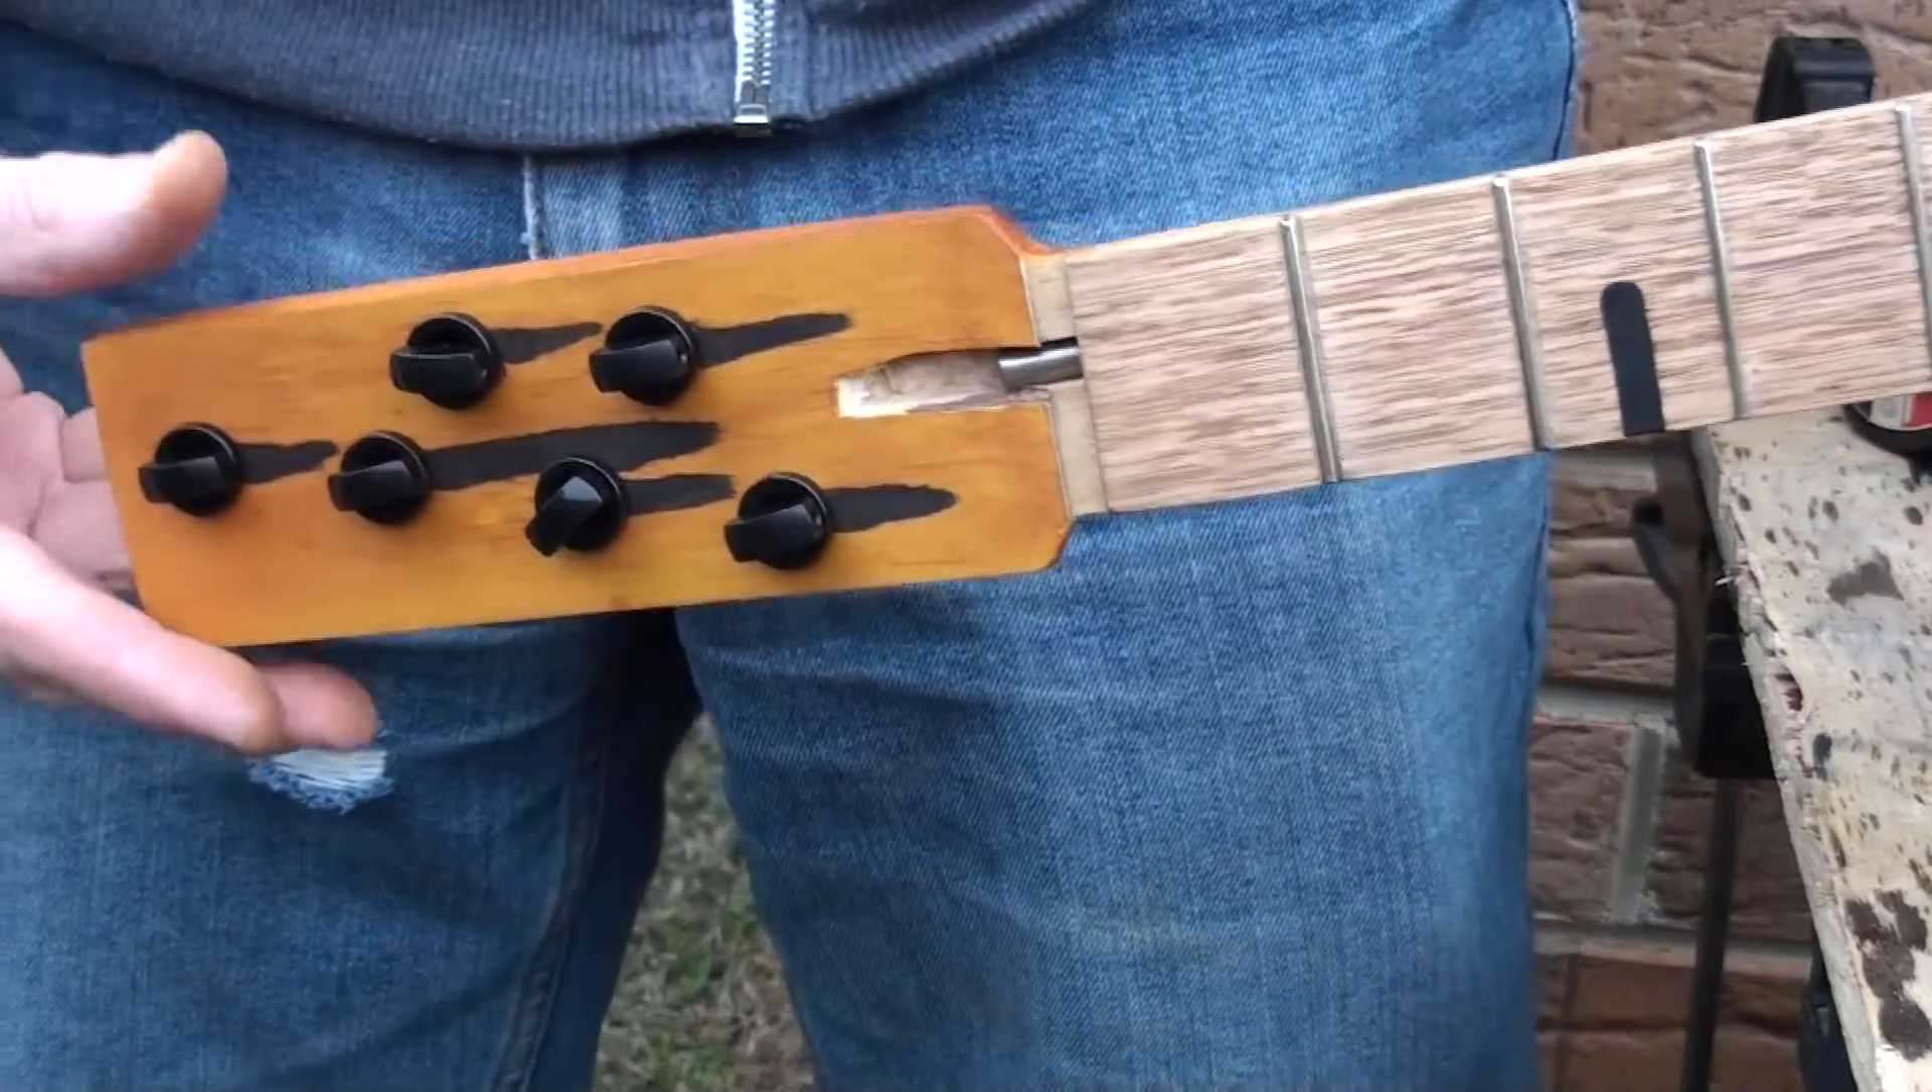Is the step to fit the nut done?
No.